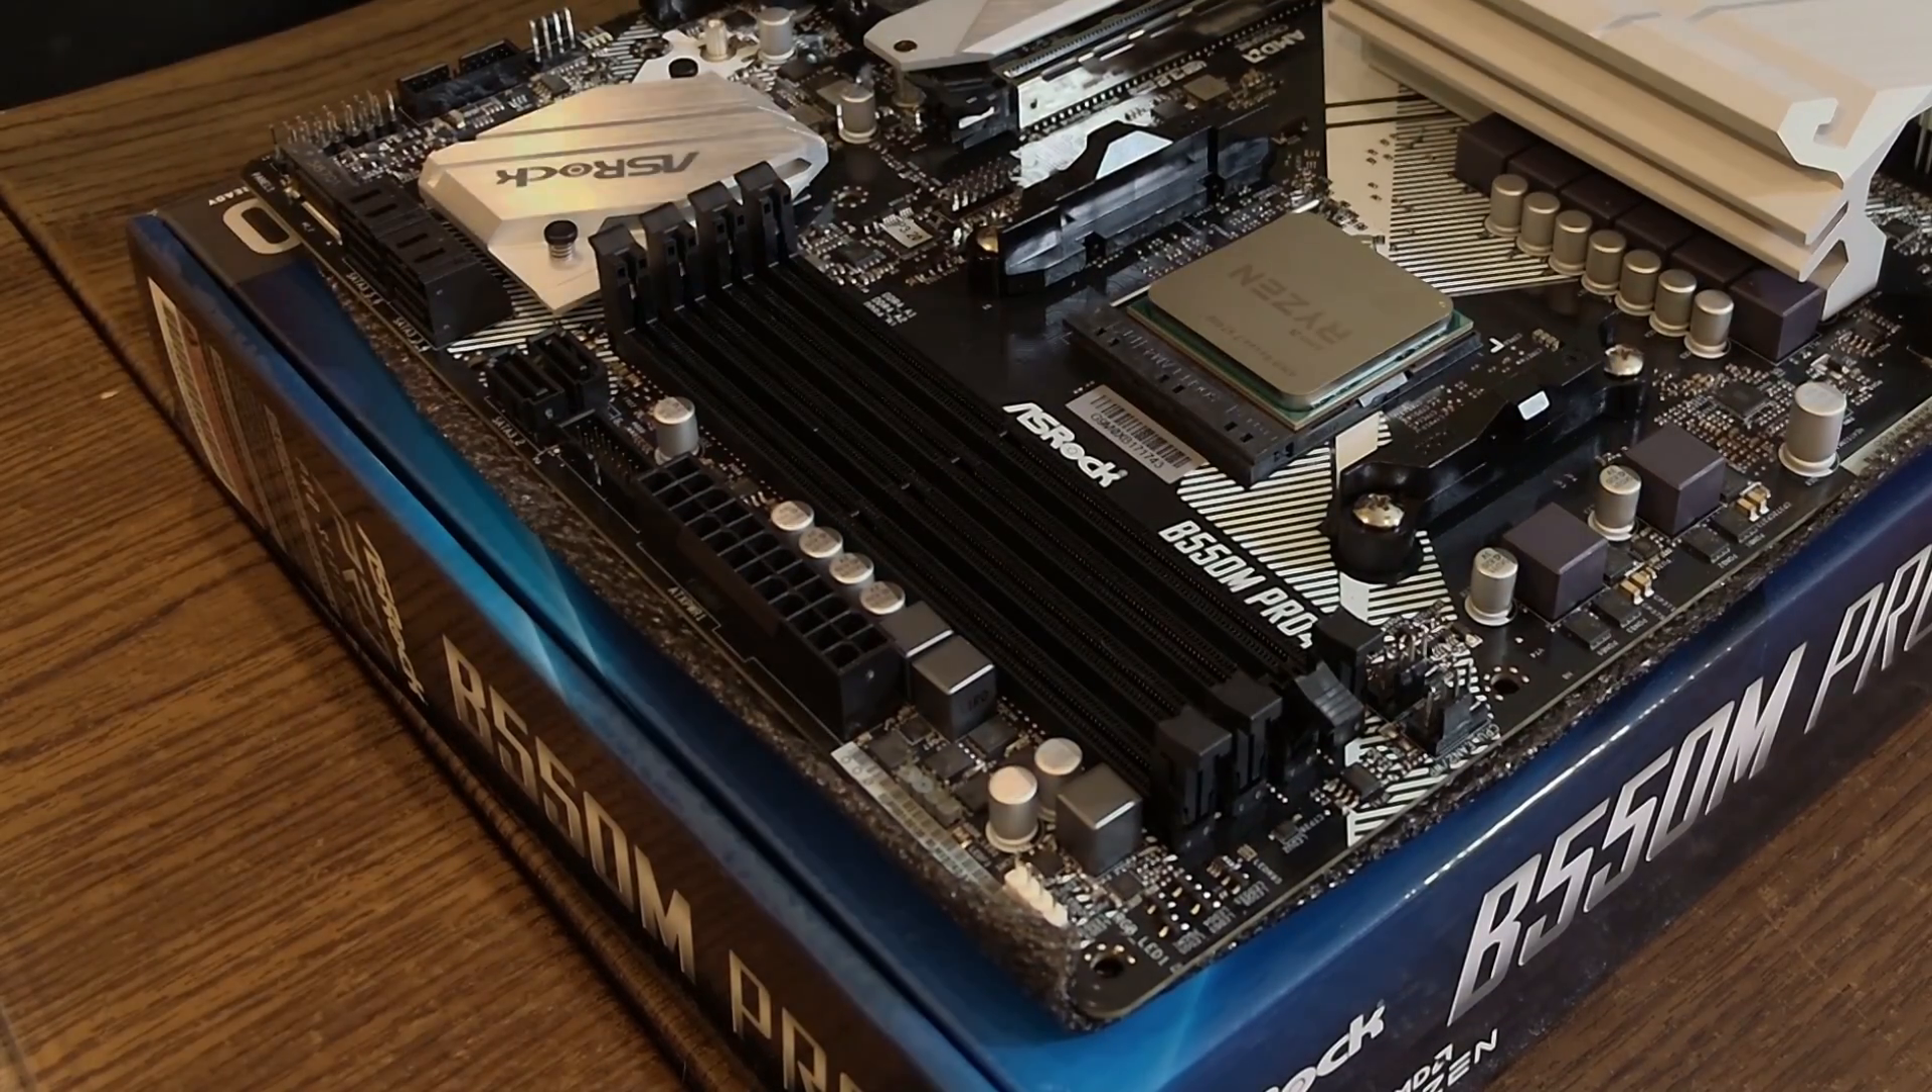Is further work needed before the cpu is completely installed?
No.